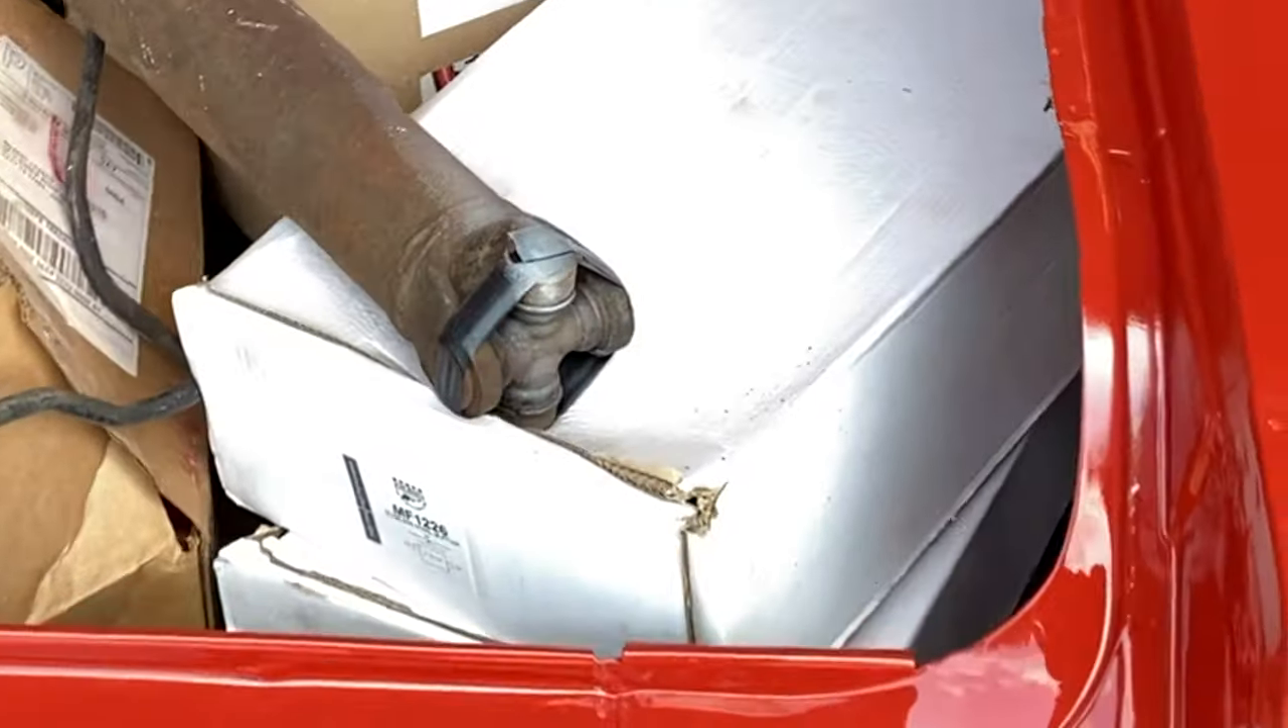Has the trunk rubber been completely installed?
No.